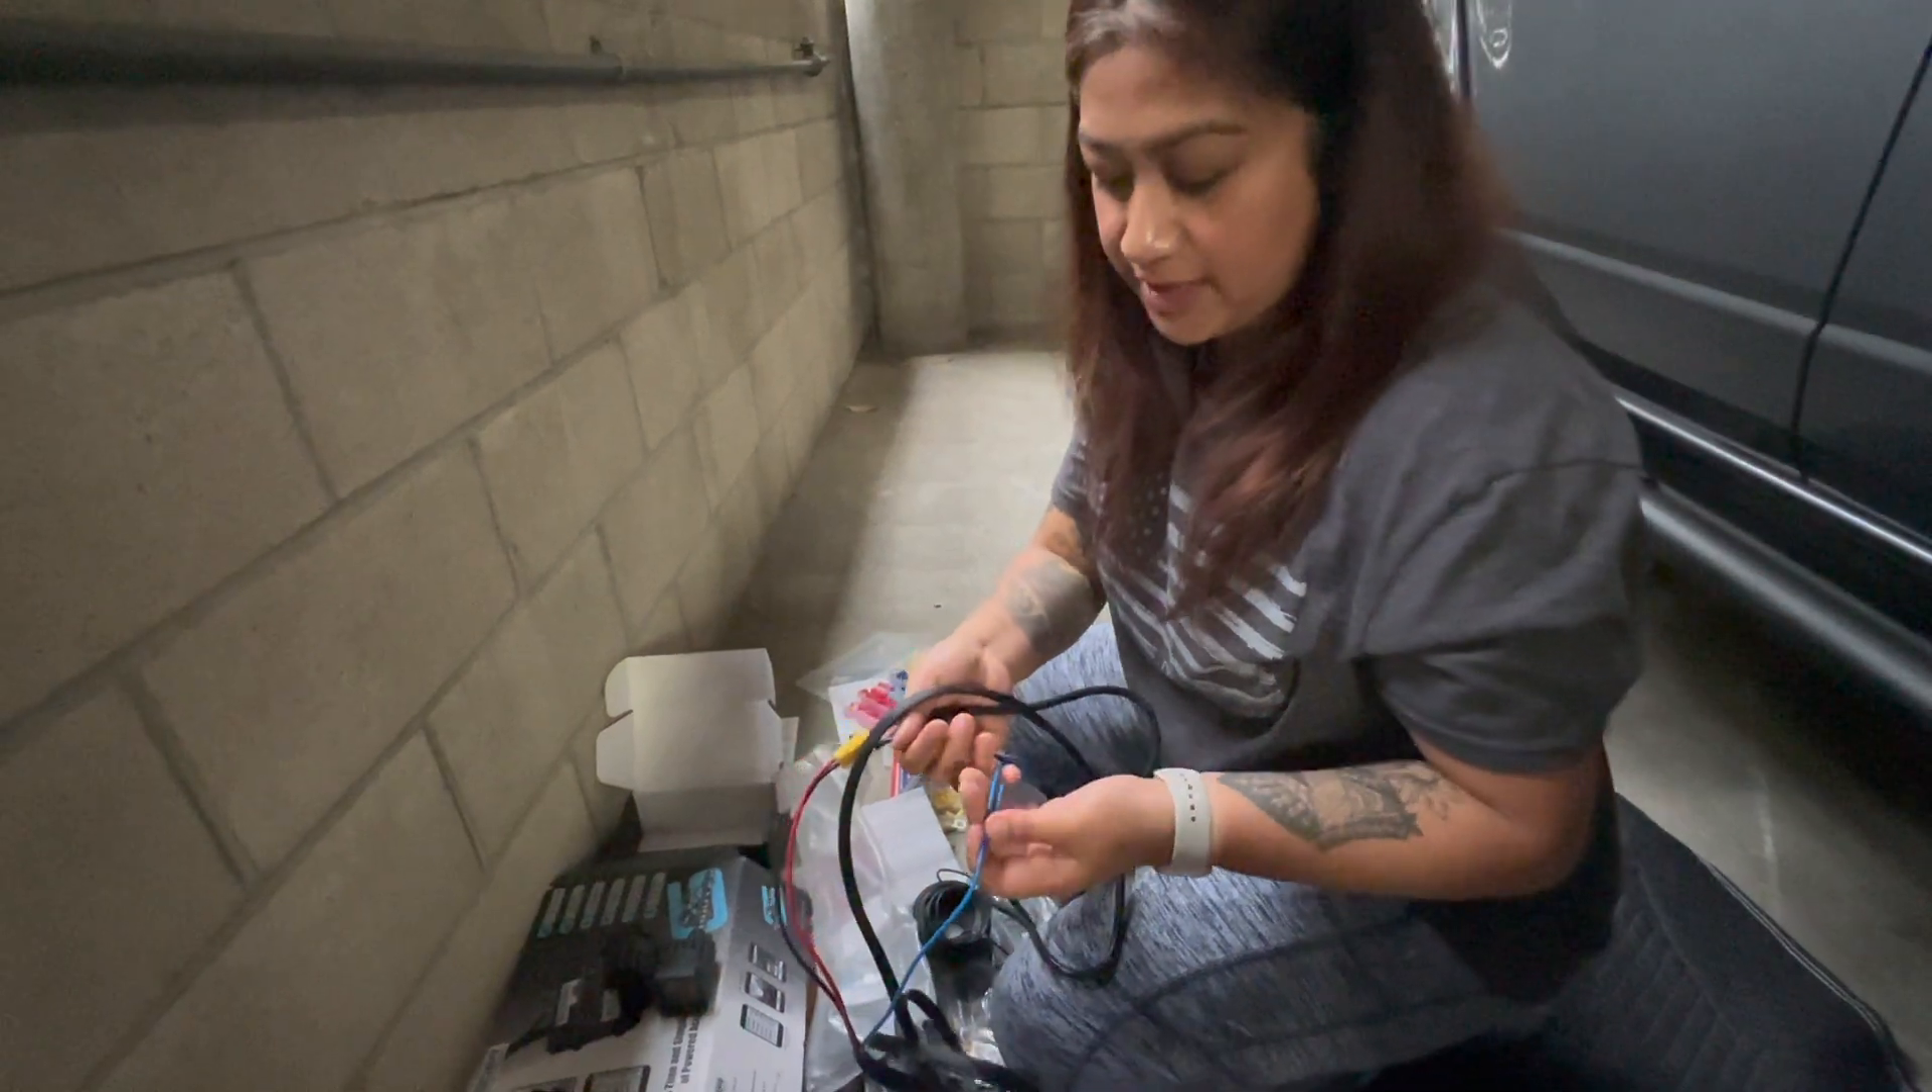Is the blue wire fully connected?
No.